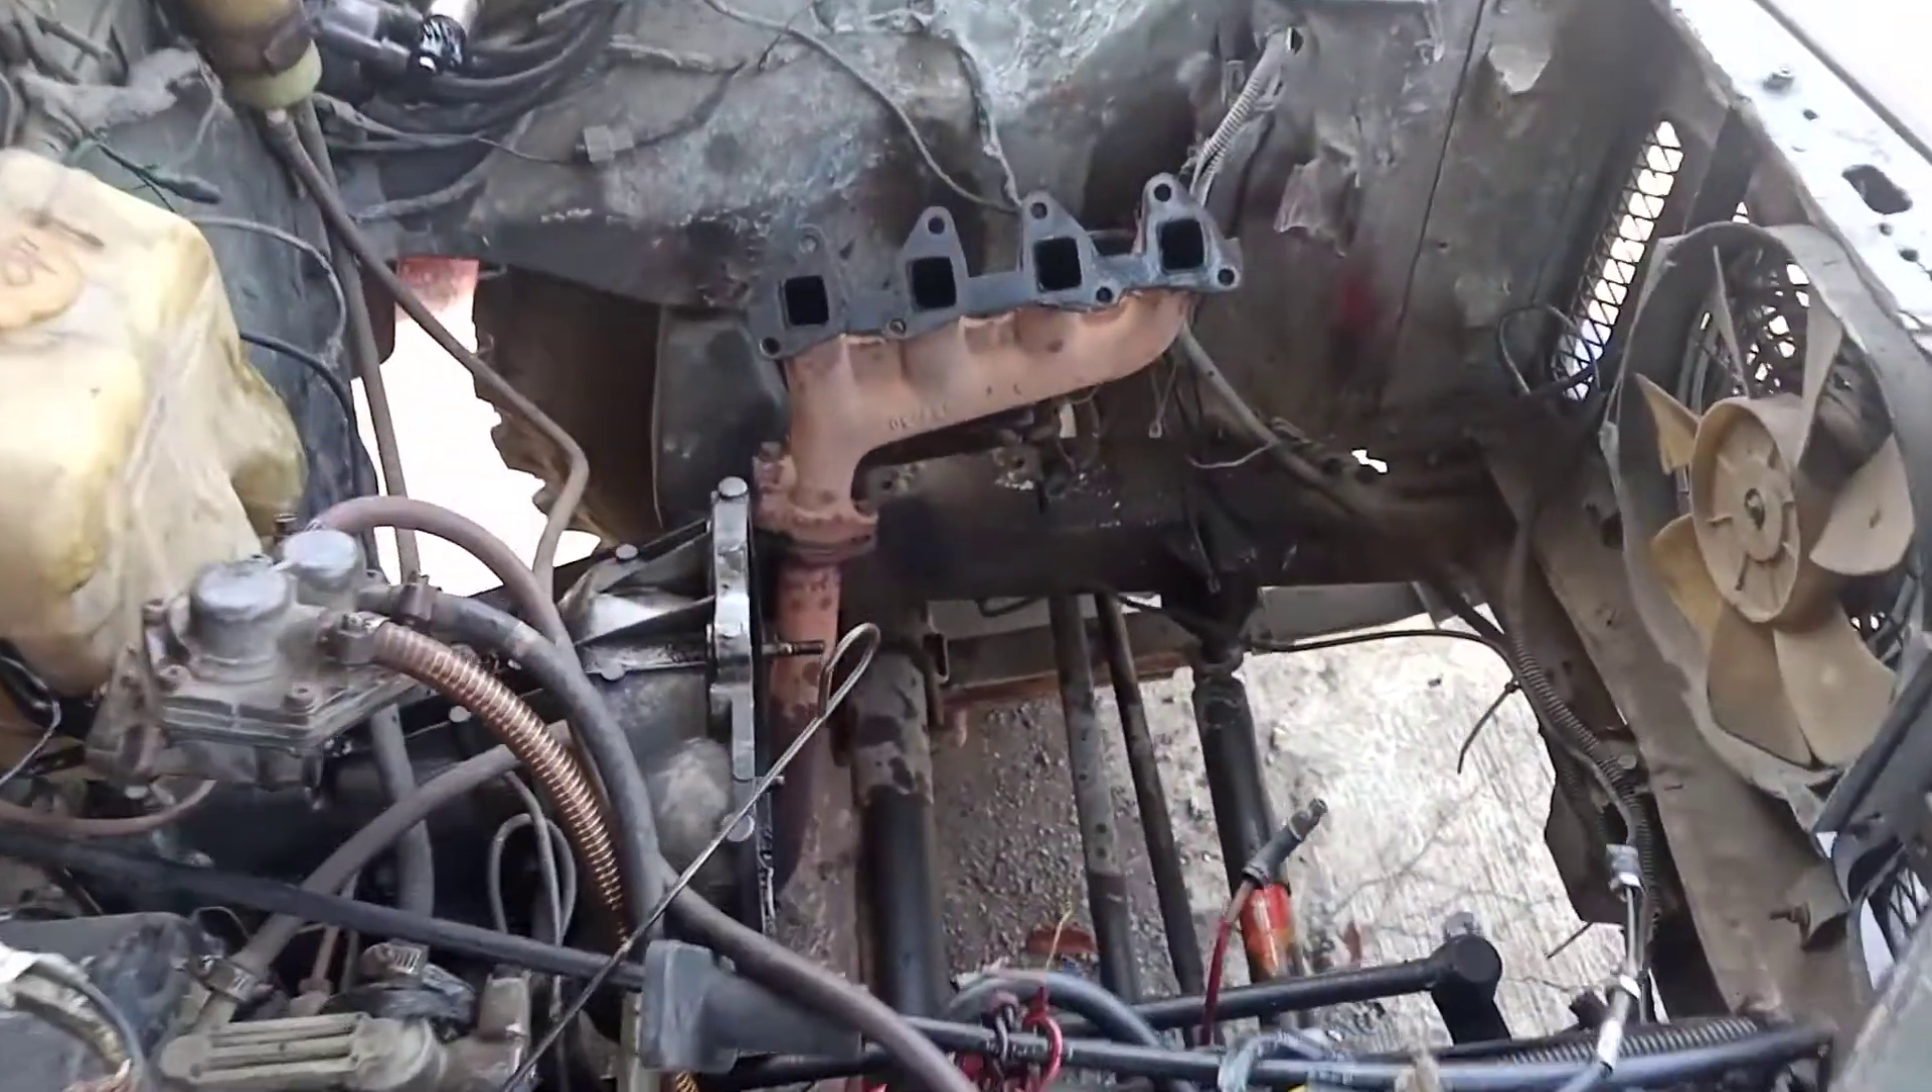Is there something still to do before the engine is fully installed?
Yes.